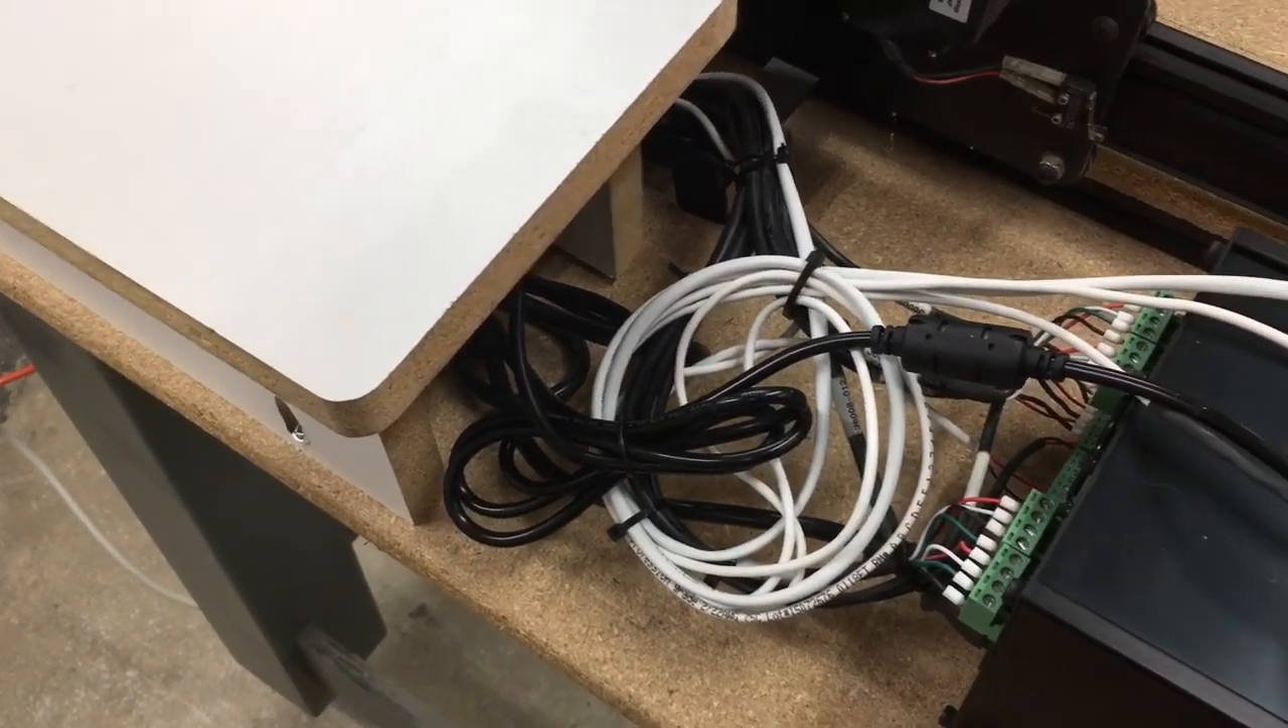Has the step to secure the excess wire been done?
Yes.